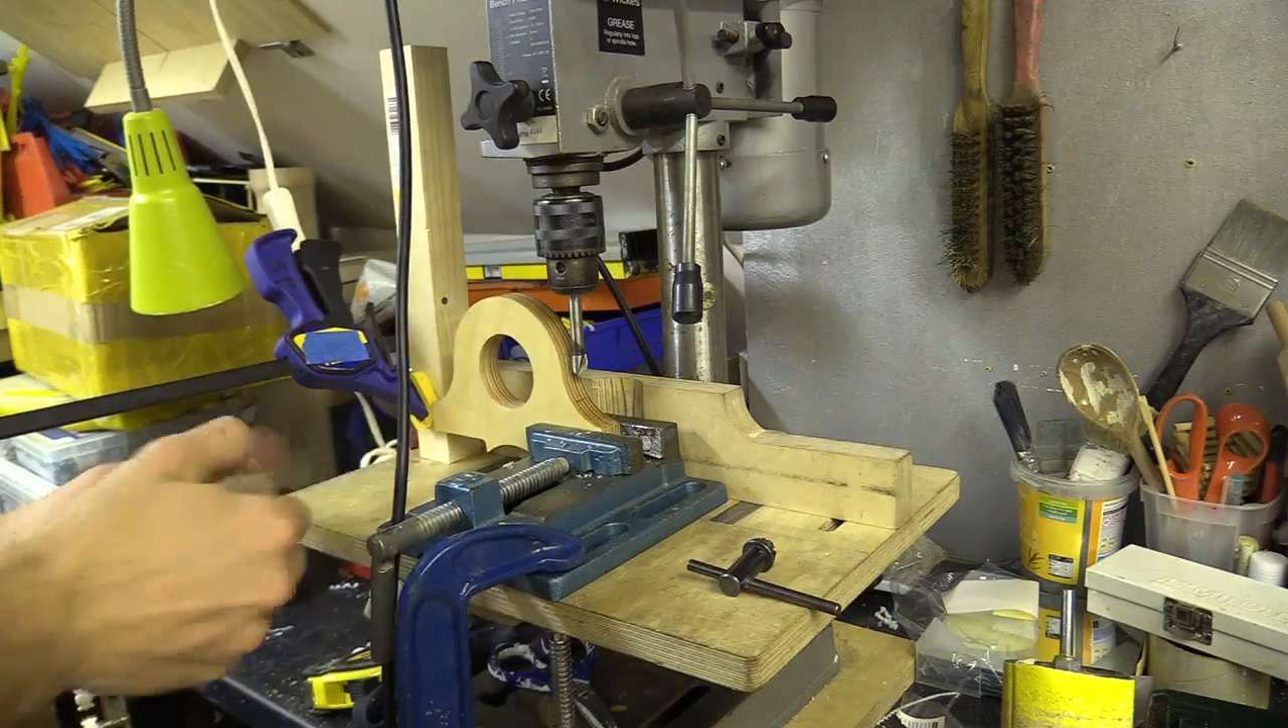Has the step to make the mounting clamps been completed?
No.